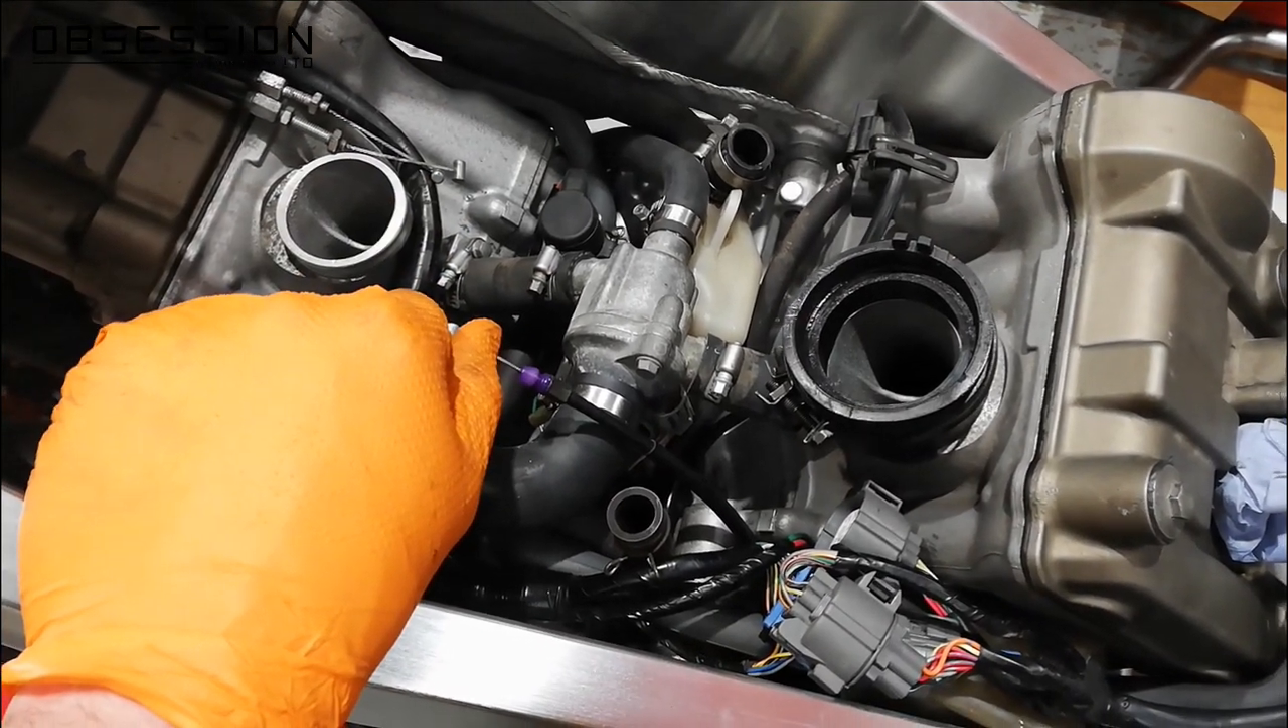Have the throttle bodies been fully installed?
No.